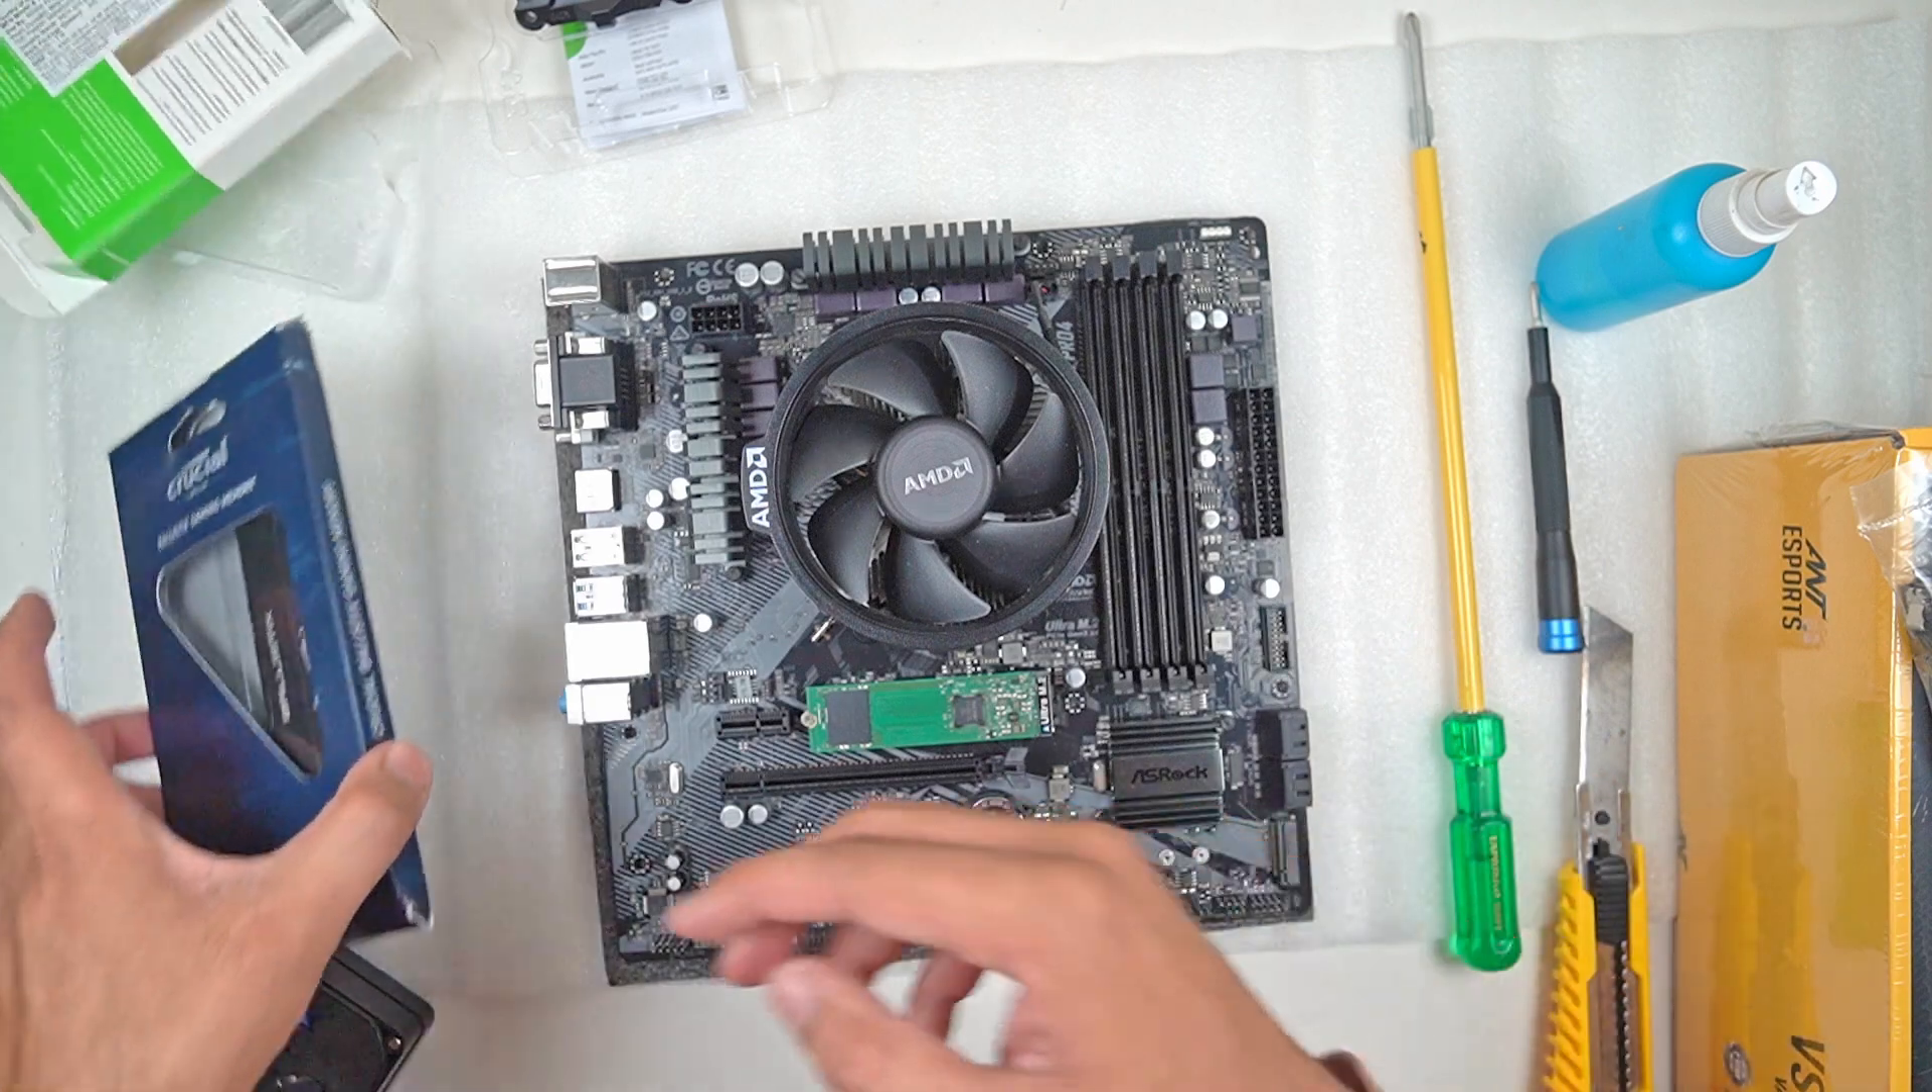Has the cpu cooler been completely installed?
Yes.